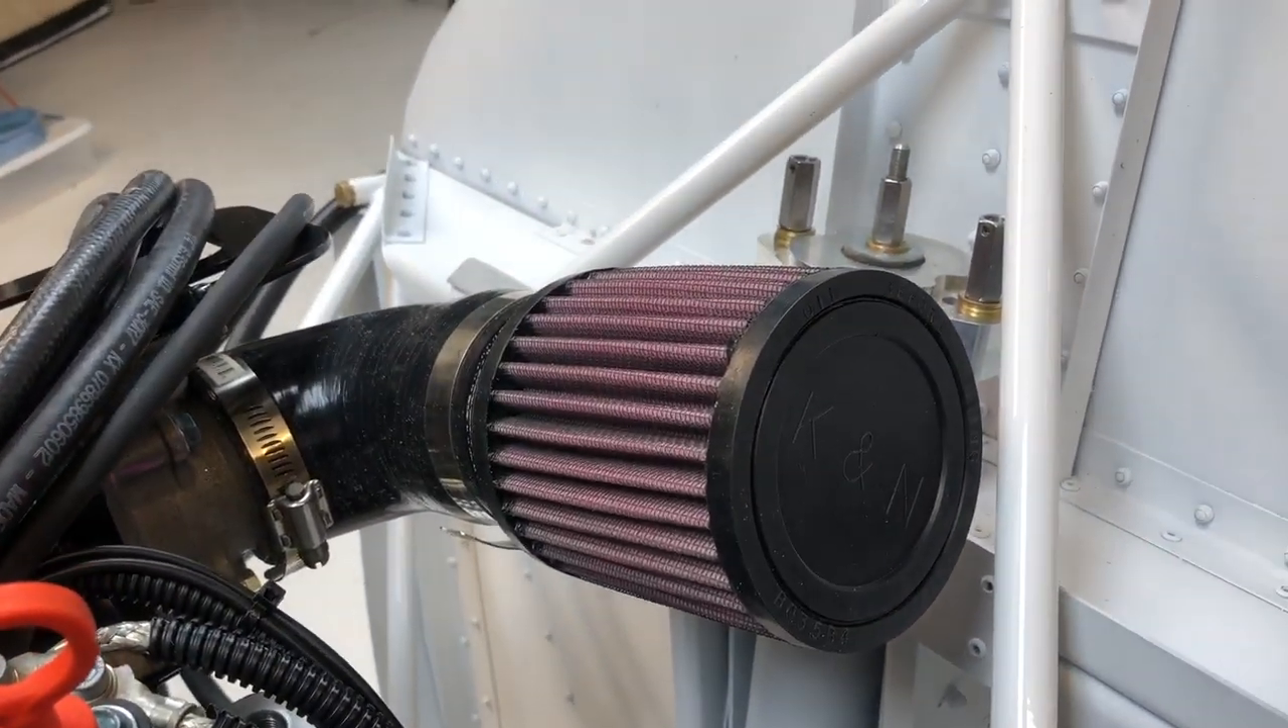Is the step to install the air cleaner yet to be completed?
No.